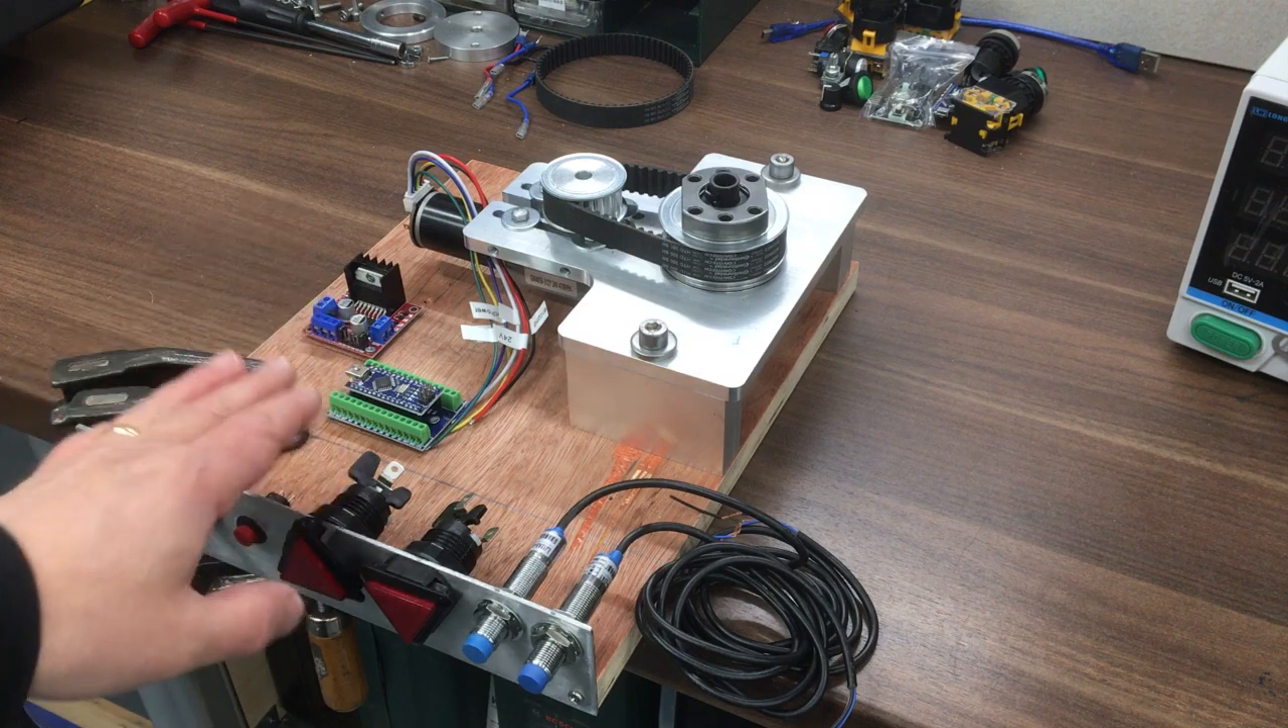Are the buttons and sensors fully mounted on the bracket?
Yes.